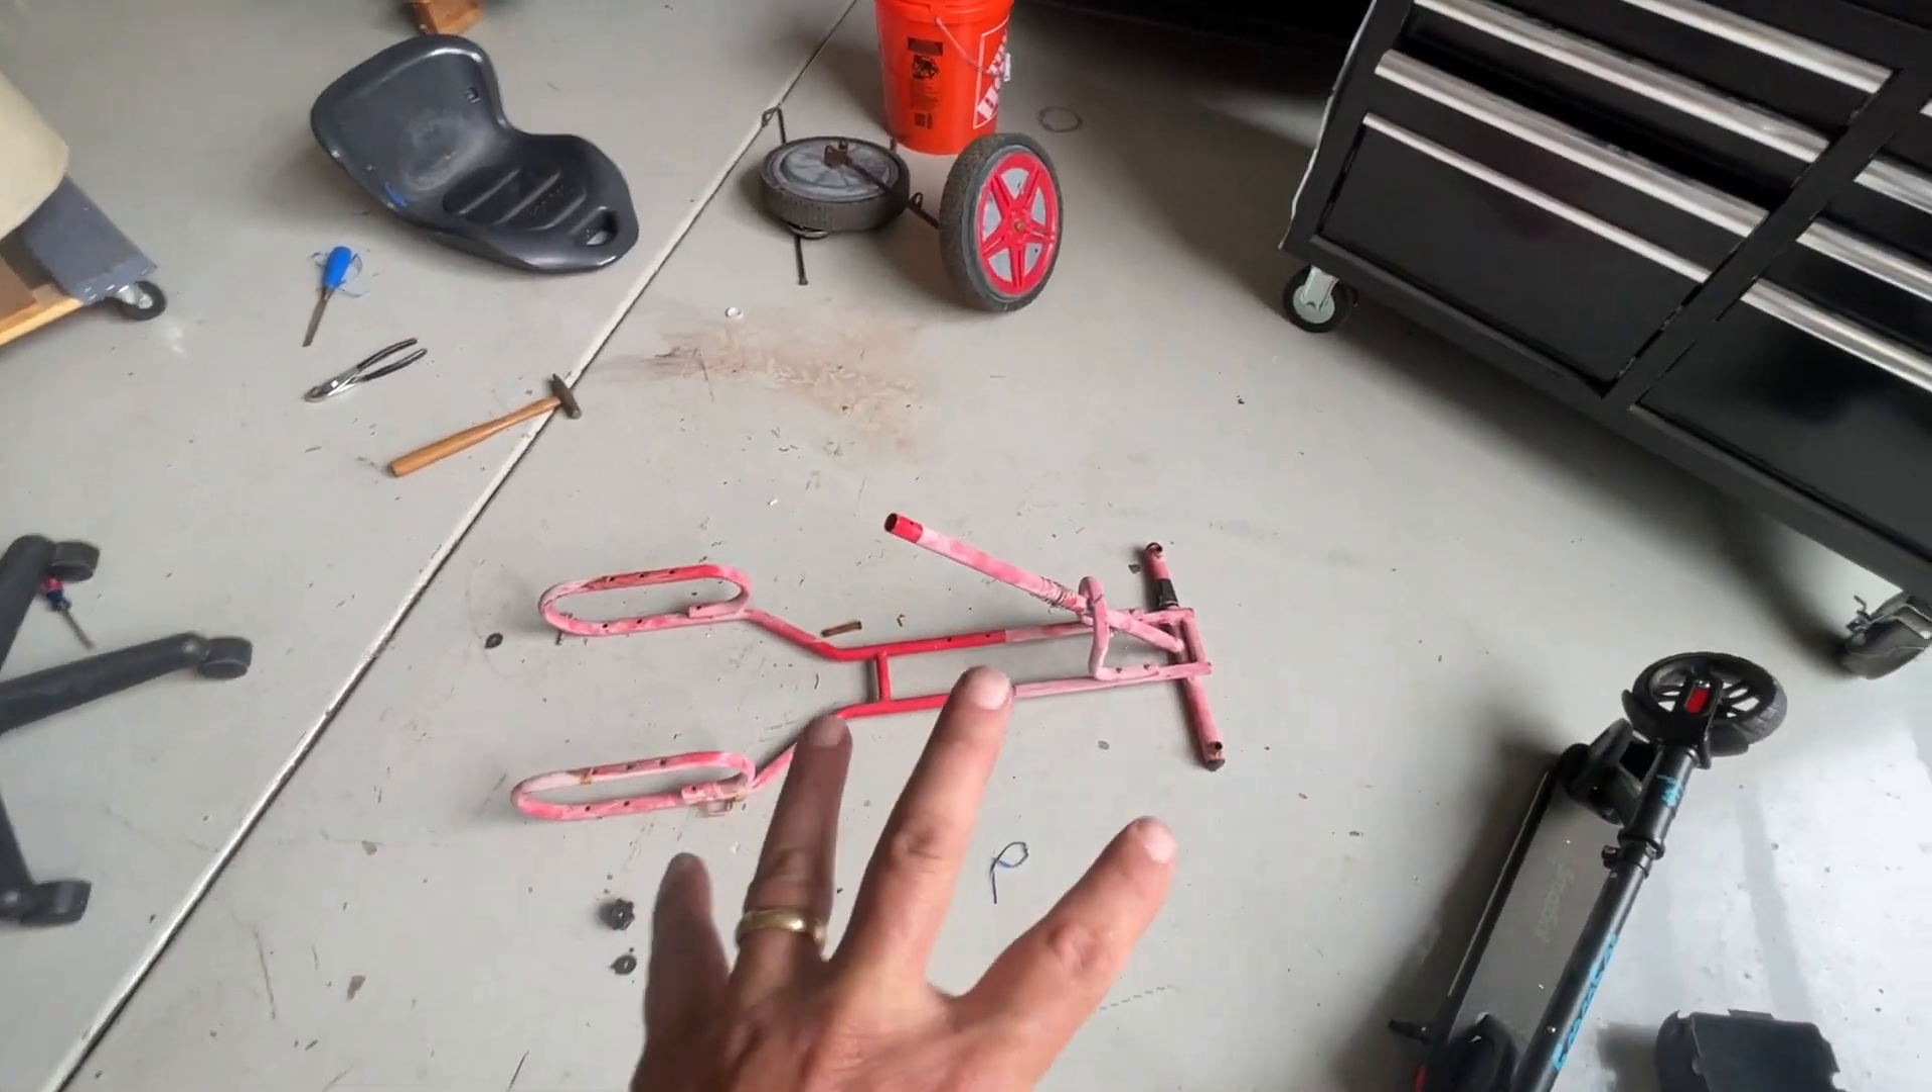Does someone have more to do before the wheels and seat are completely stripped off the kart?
No.